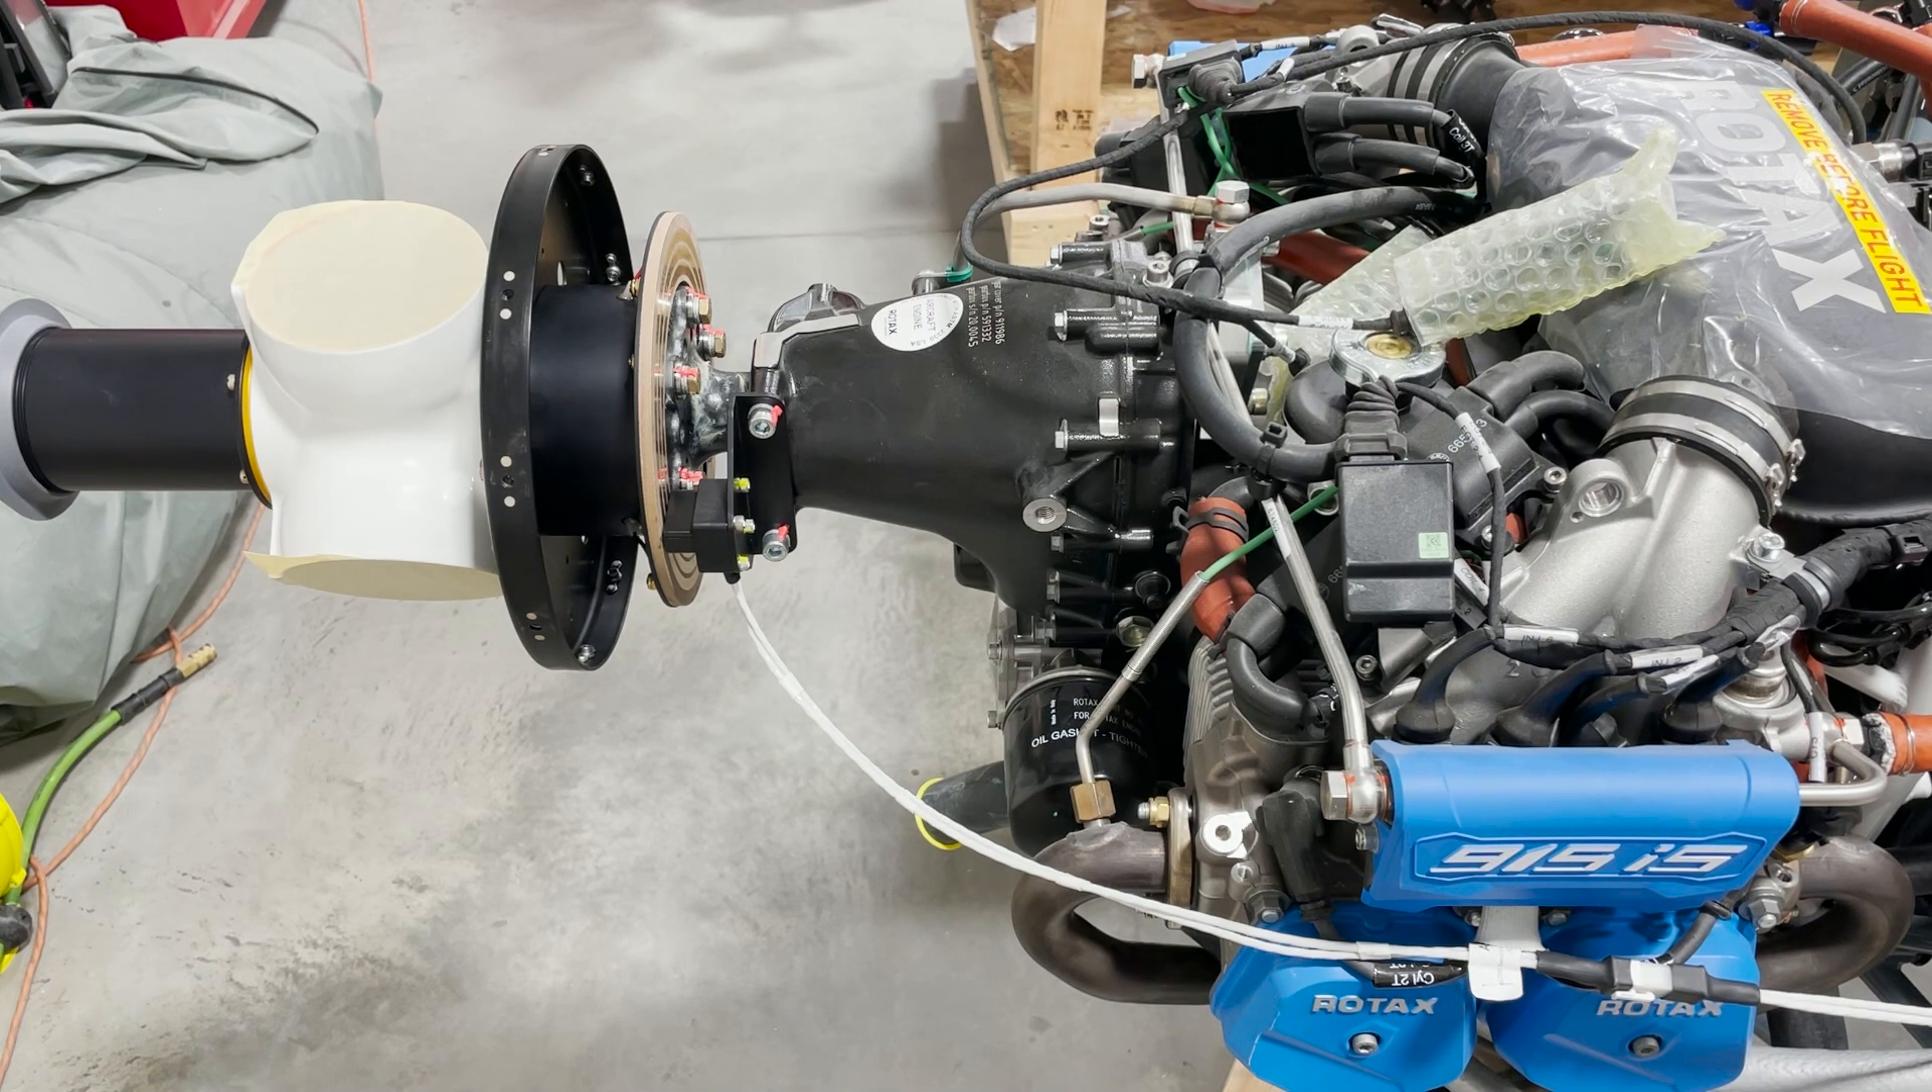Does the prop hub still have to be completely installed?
No.